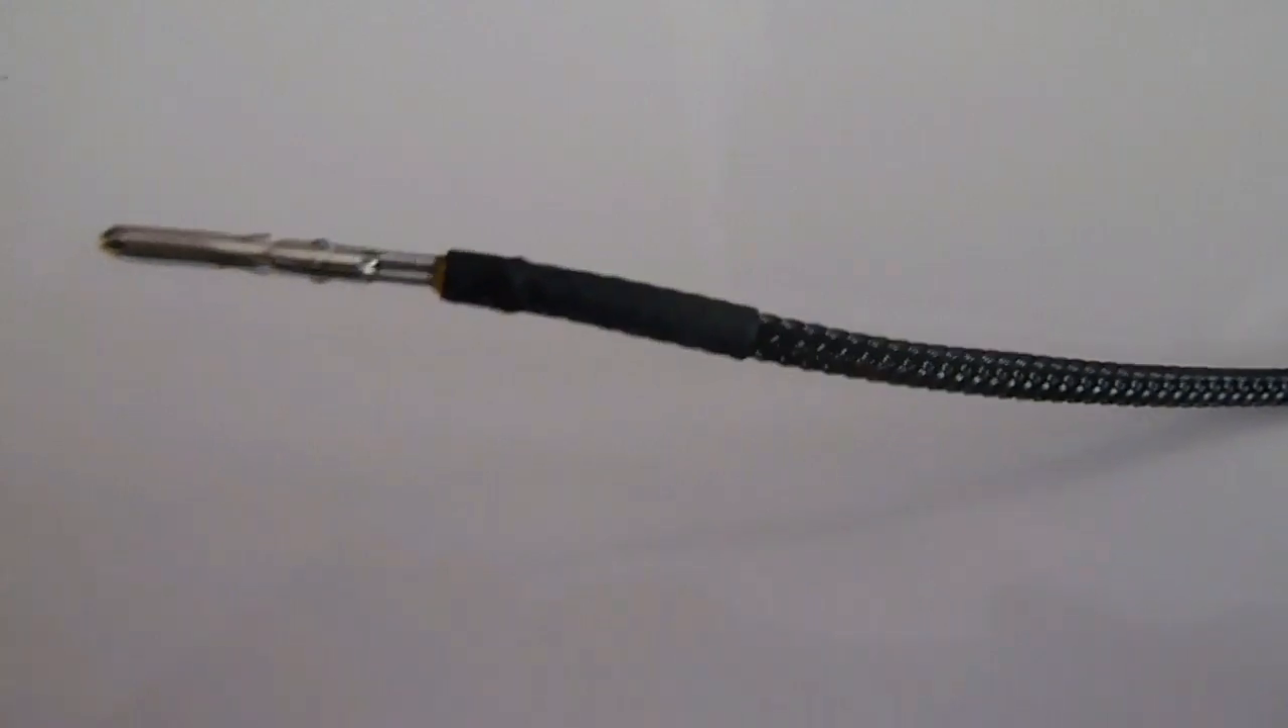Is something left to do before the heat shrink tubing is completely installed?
No.